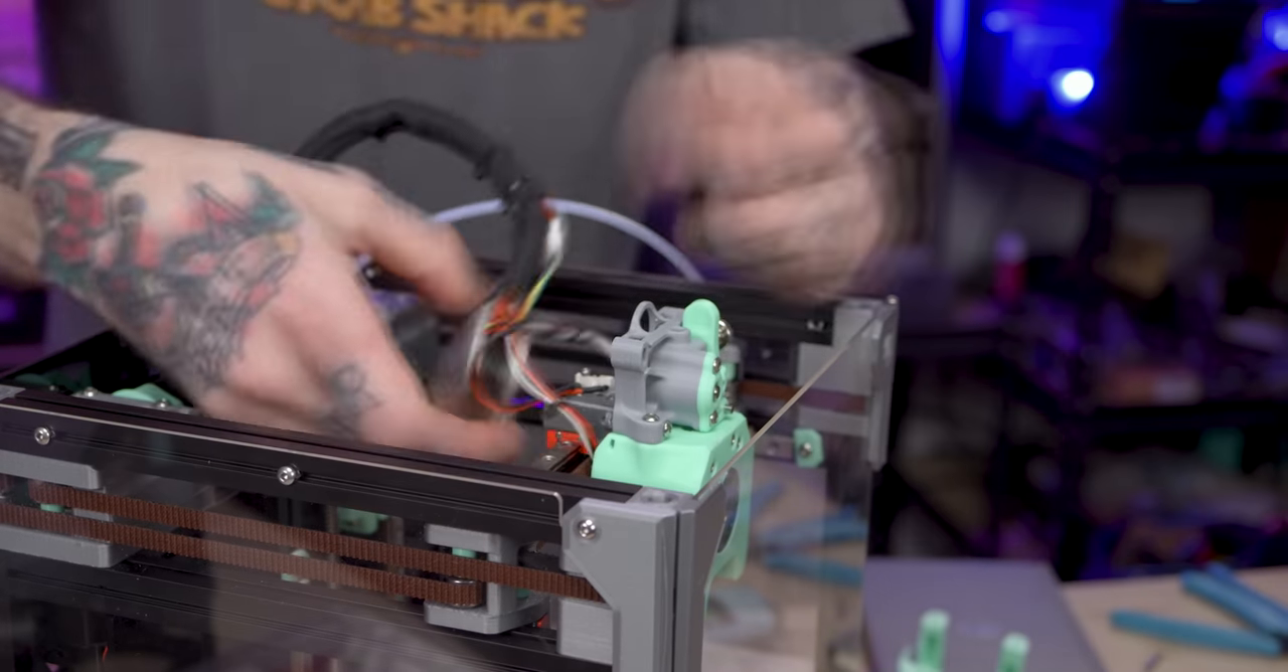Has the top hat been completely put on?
No.